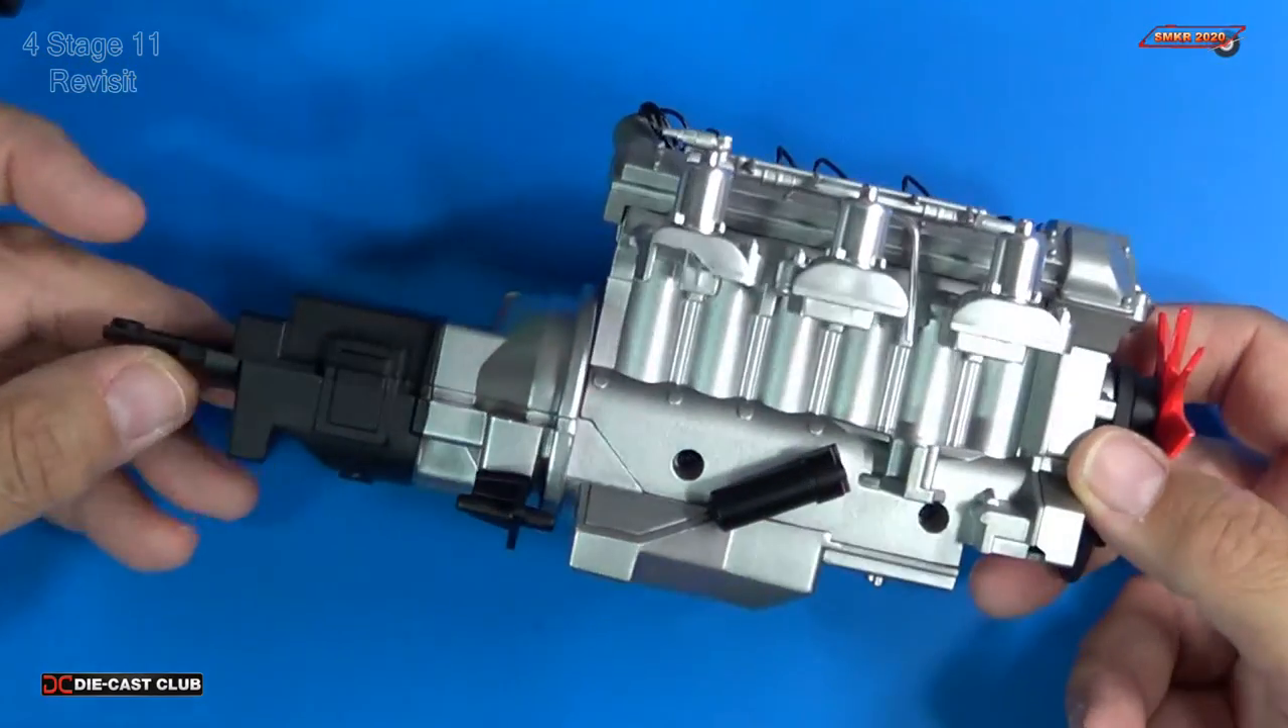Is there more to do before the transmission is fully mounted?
No.